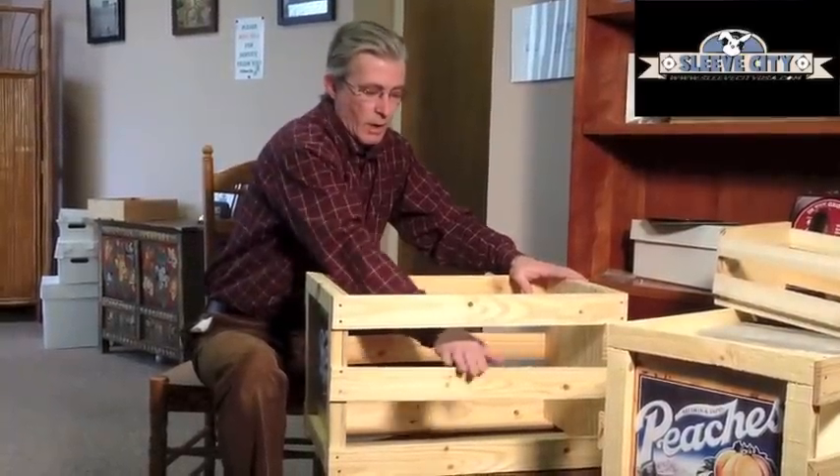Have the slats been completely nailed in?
Yes.